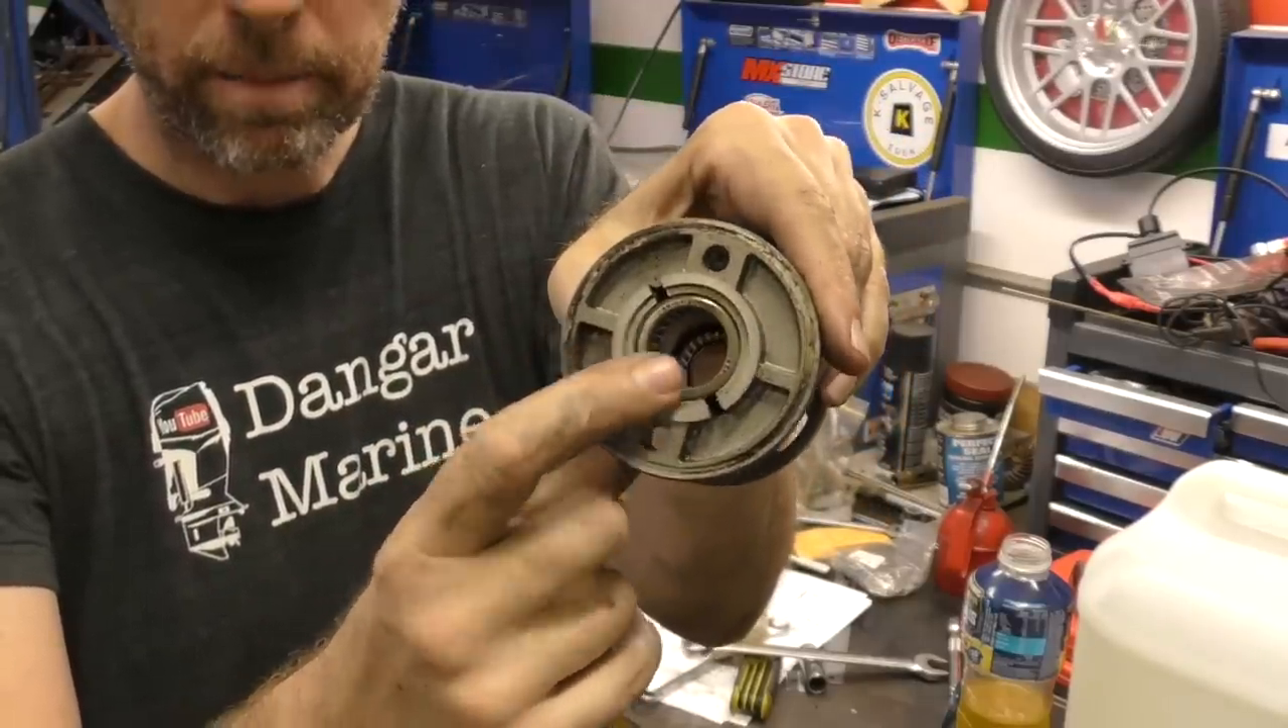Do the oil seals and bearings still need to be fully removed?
Yes.